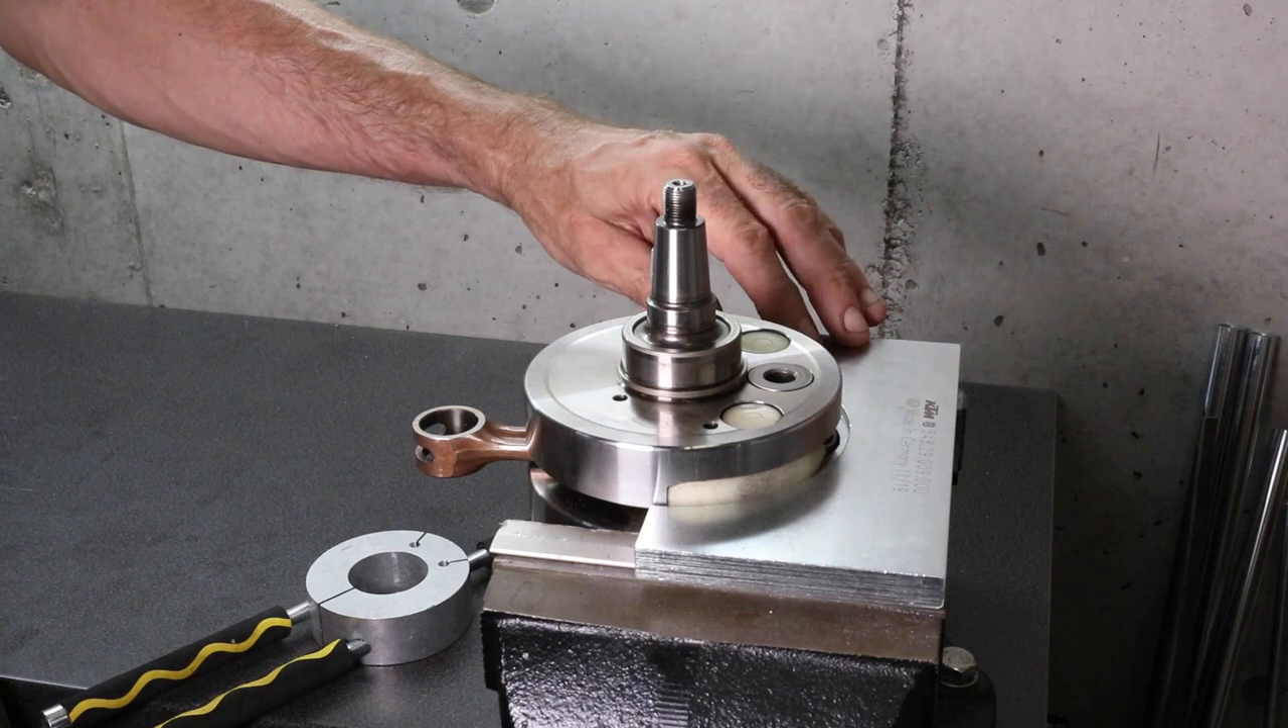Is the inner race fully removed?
No.